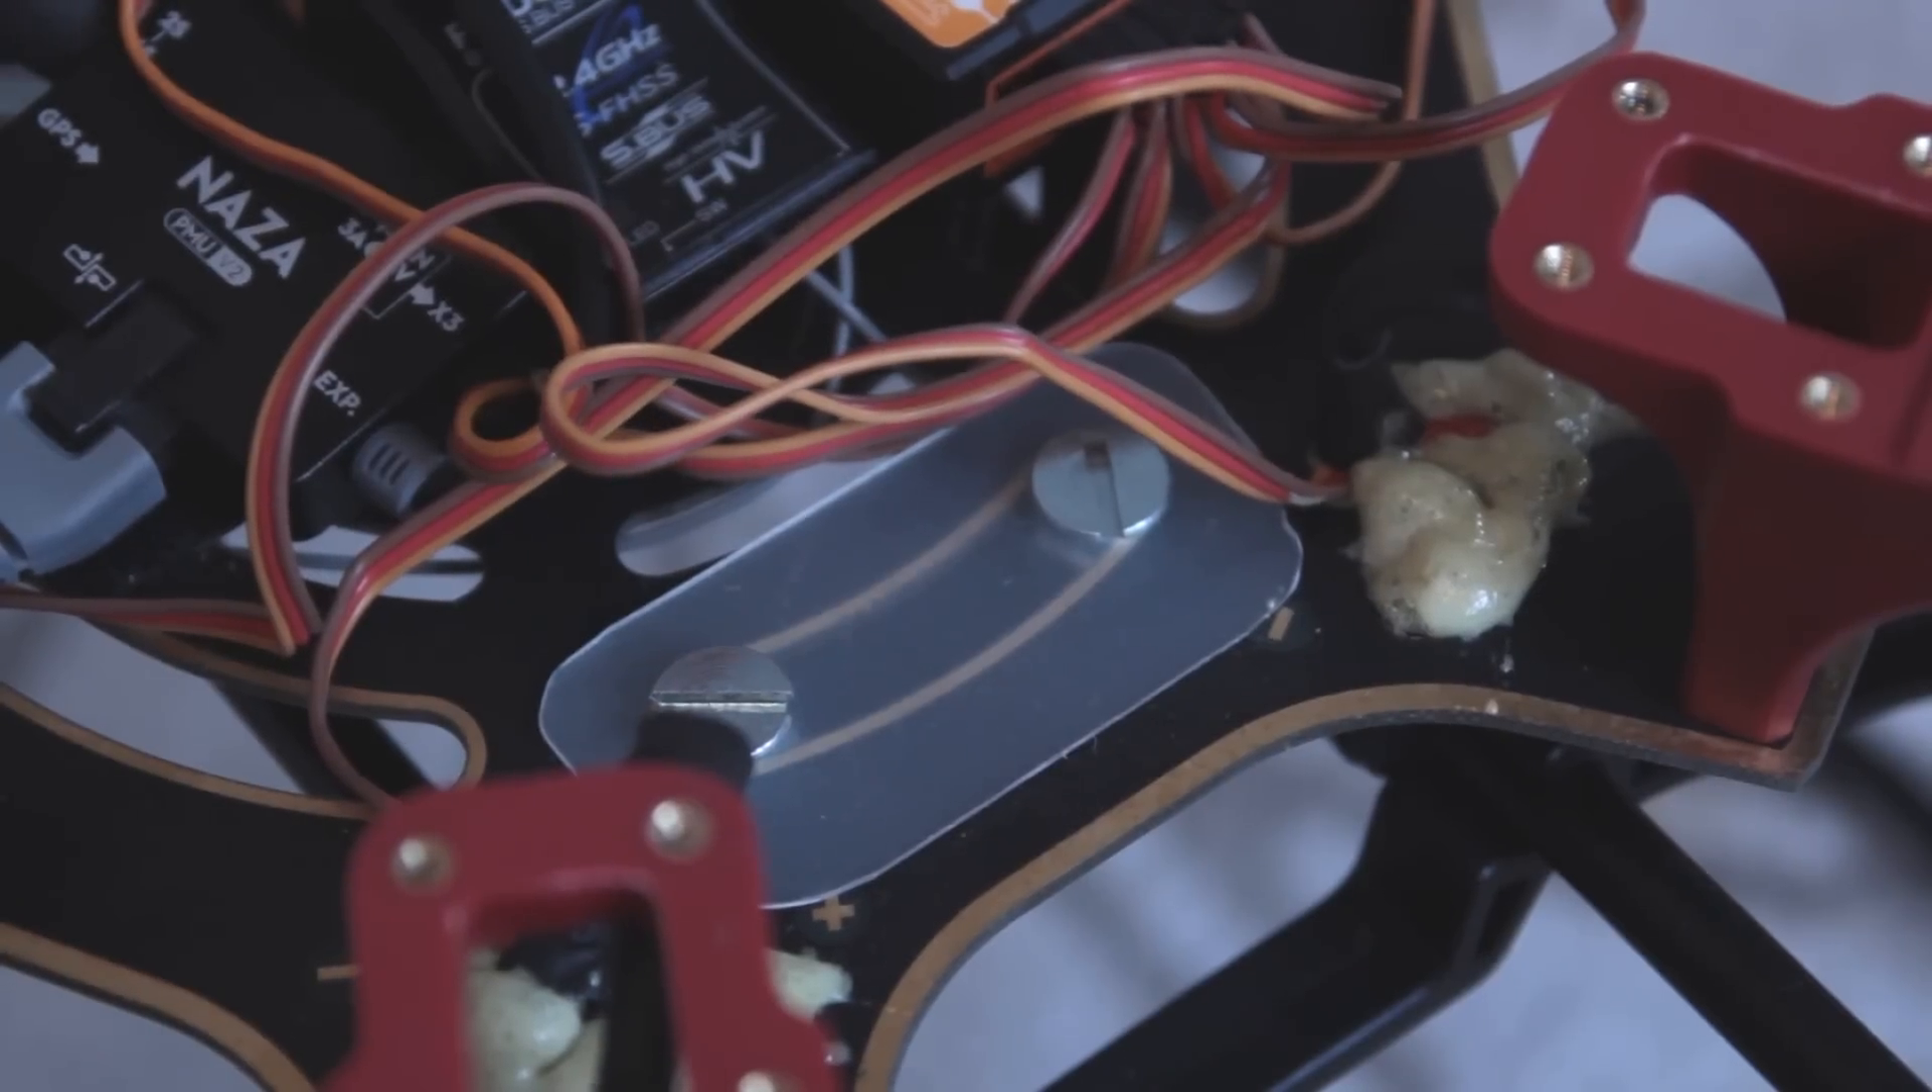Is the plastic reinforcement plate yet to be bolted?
No.